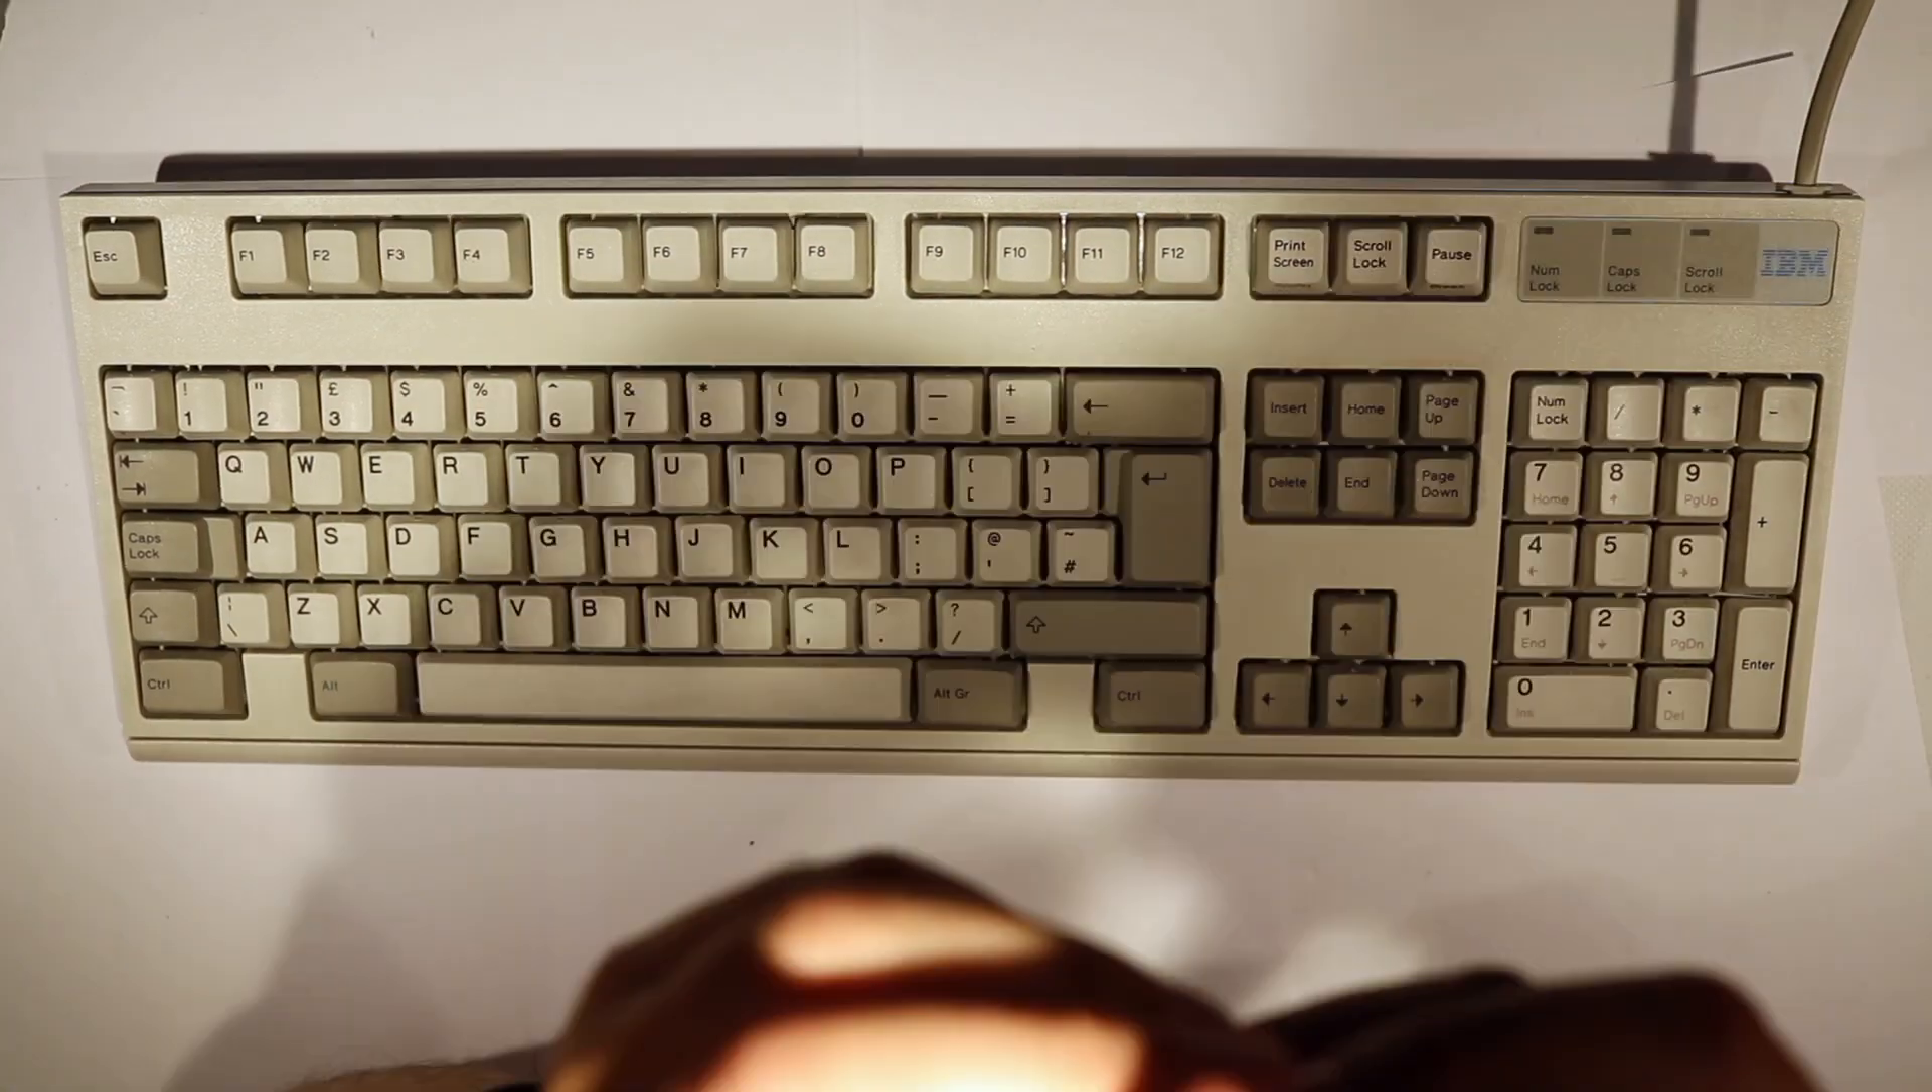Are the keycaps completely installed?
Yes.